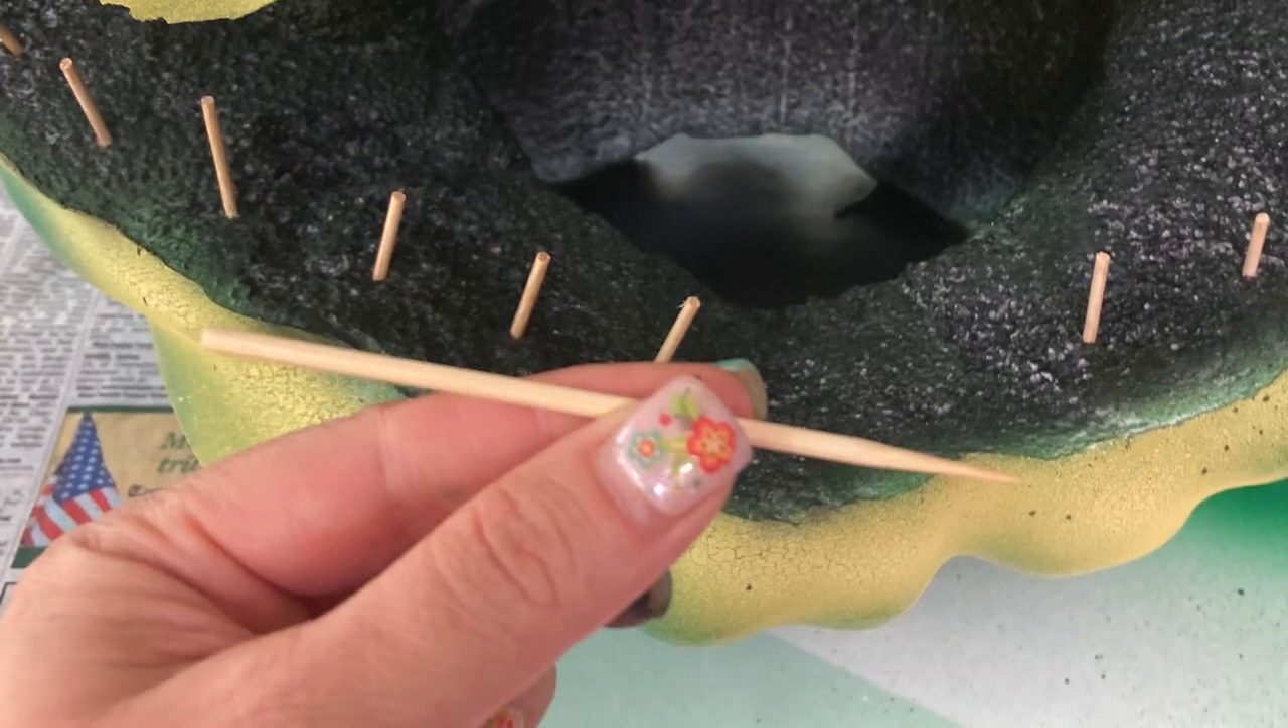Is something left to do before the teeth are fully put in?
Yes.